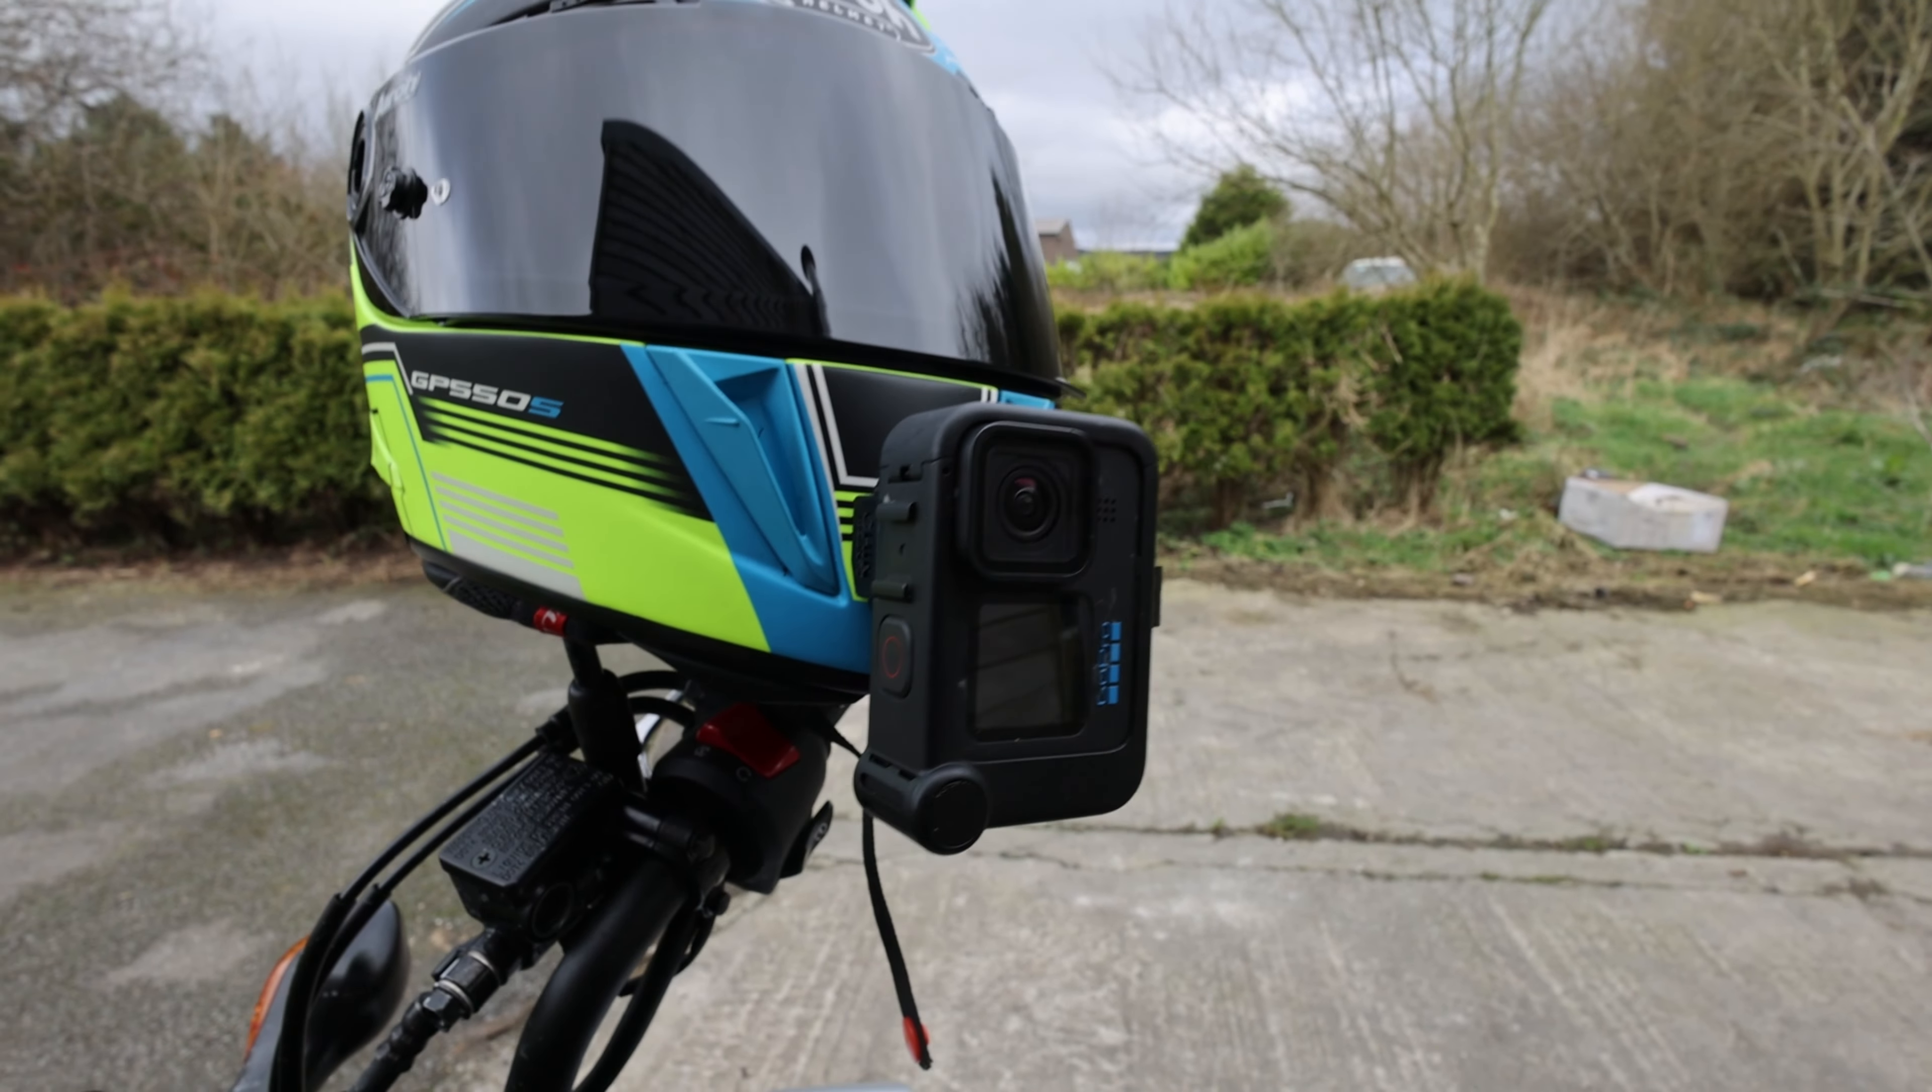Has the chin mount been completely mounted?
Yes.